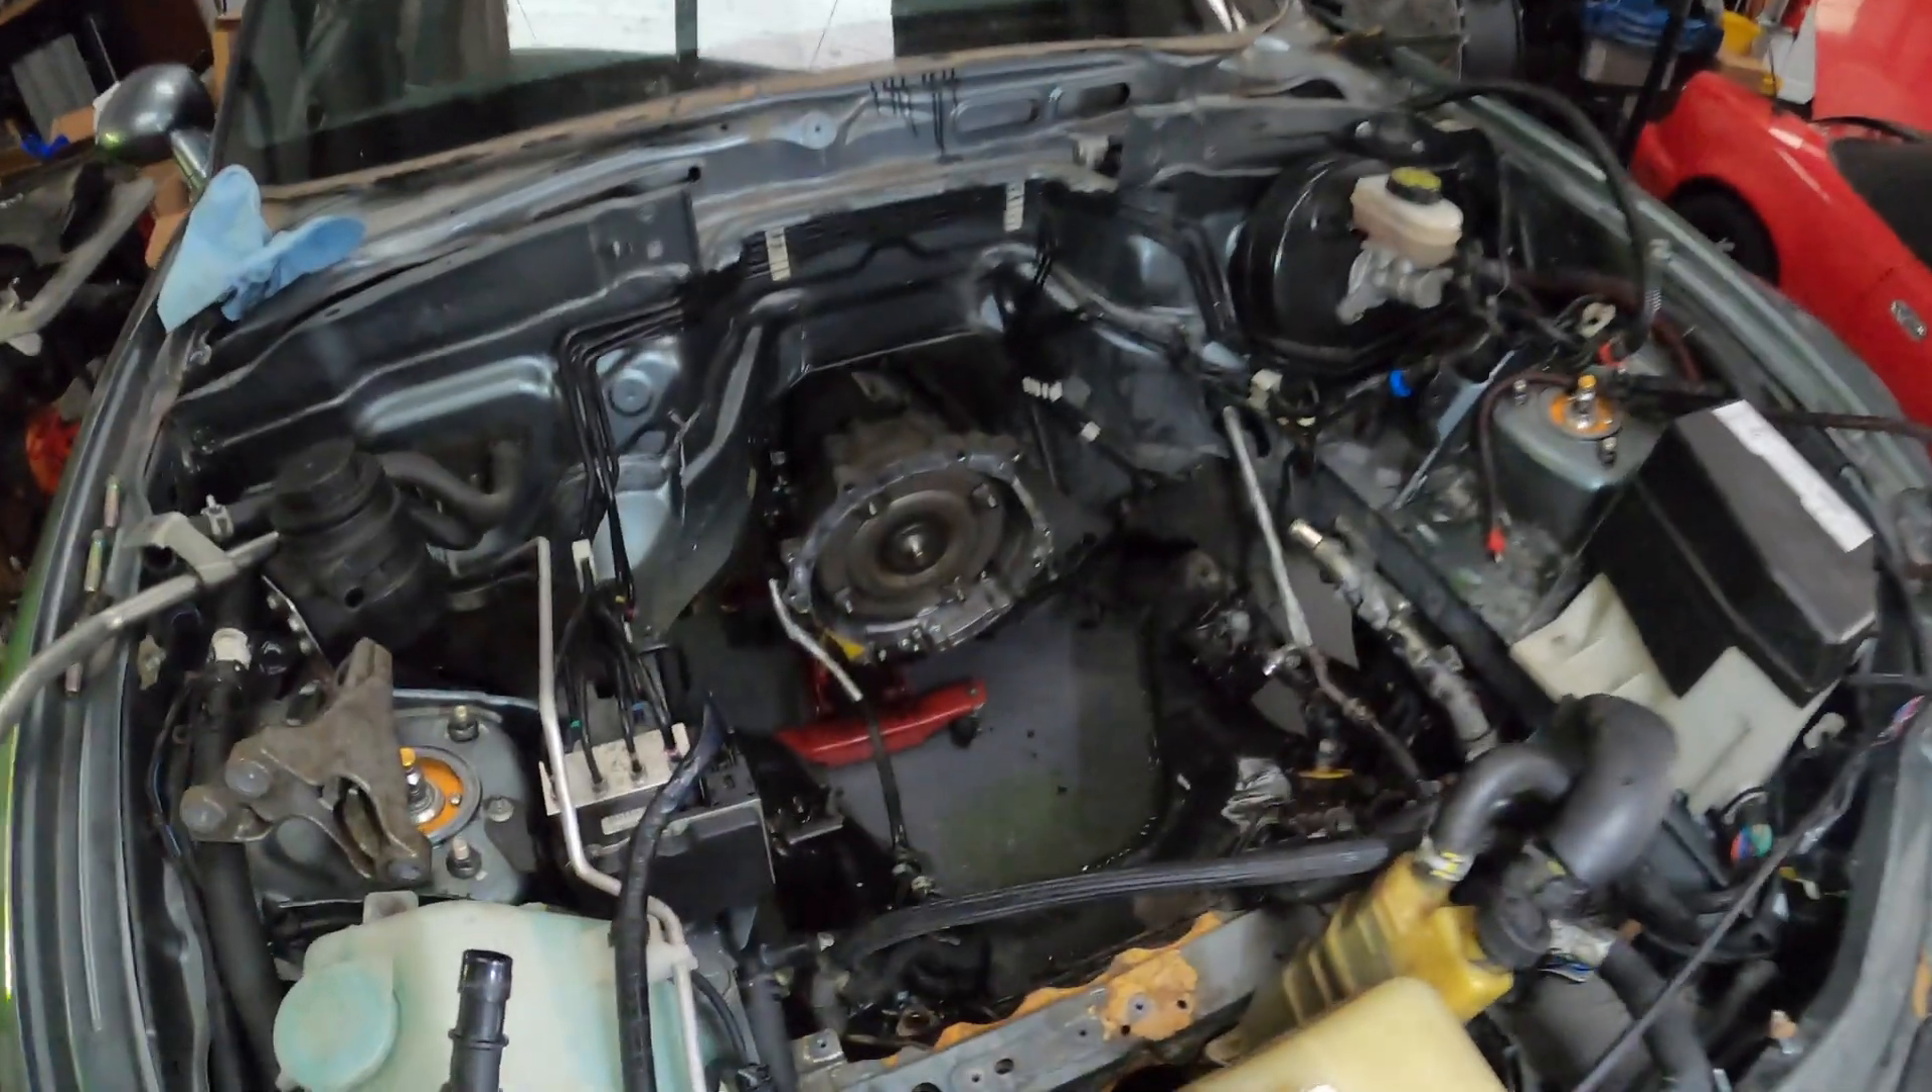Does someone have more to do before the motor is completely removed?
No.